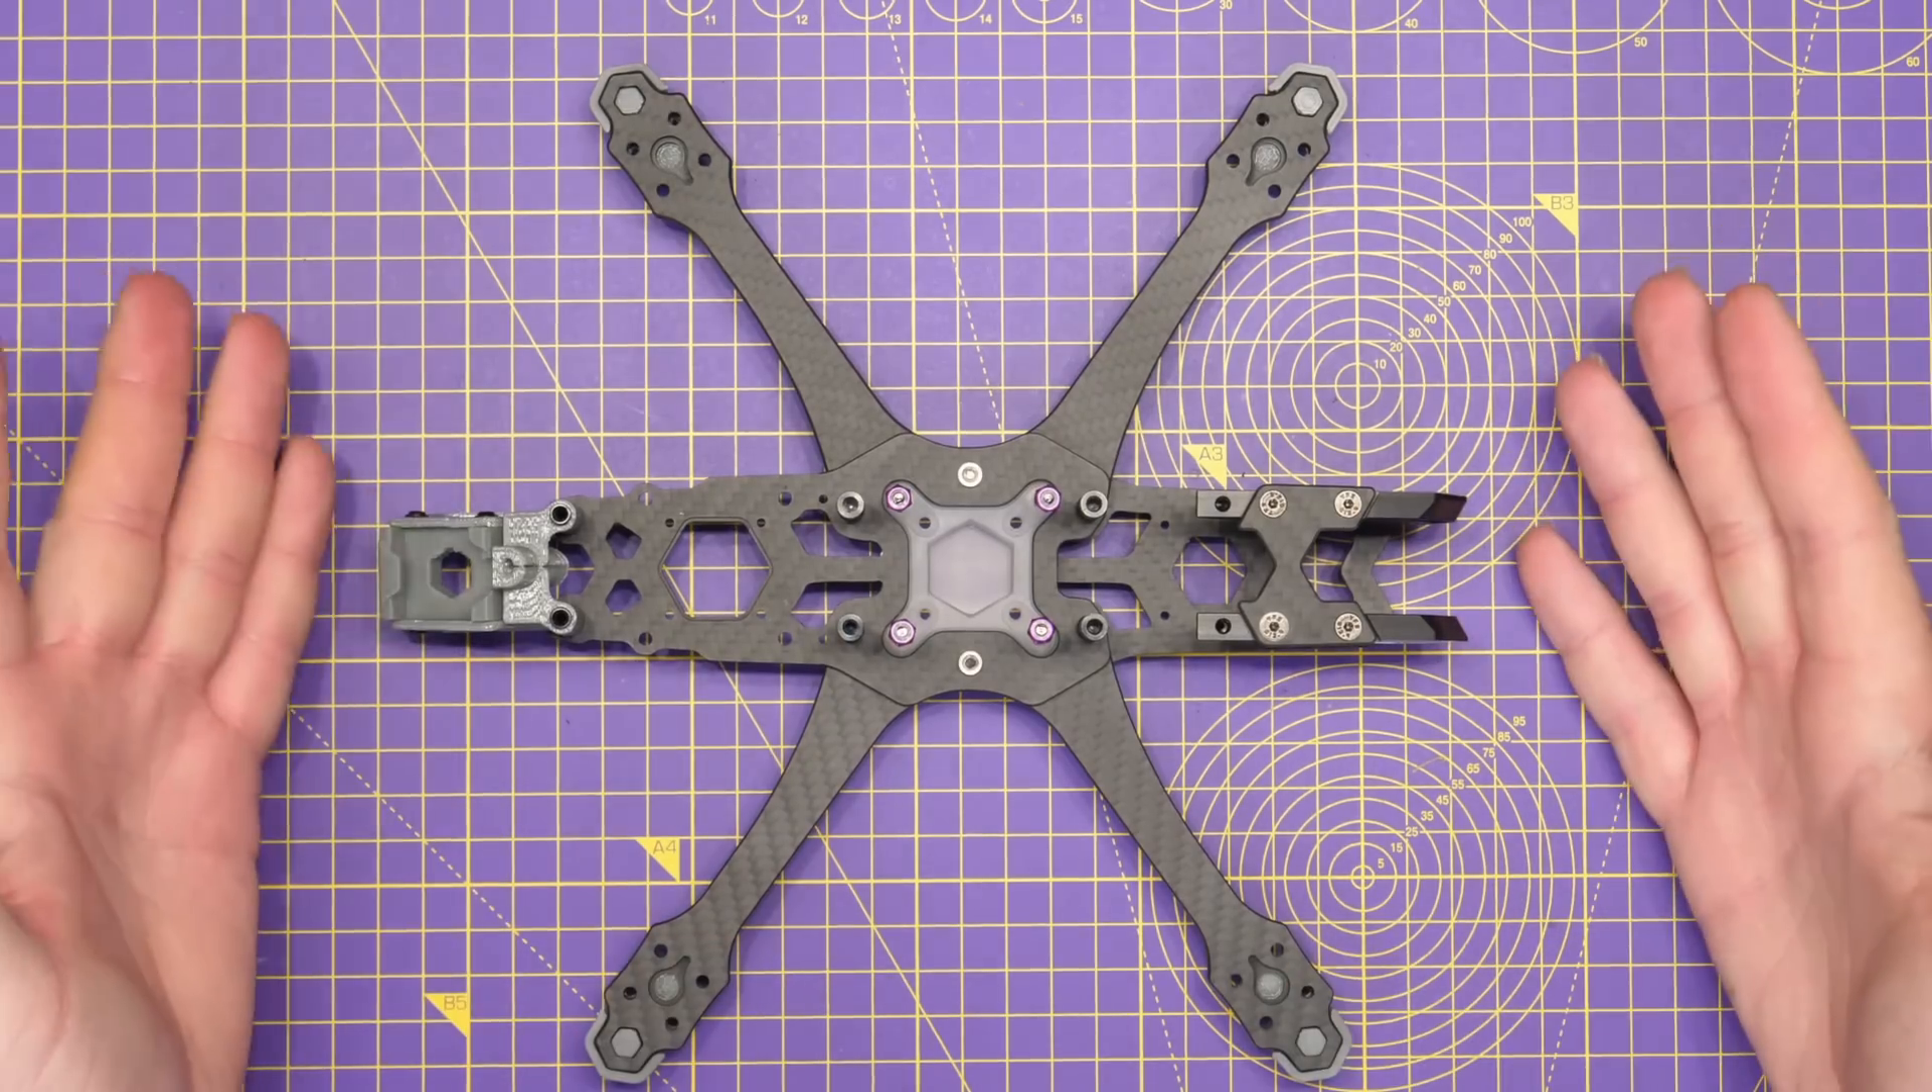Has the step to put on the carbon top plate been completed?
No.